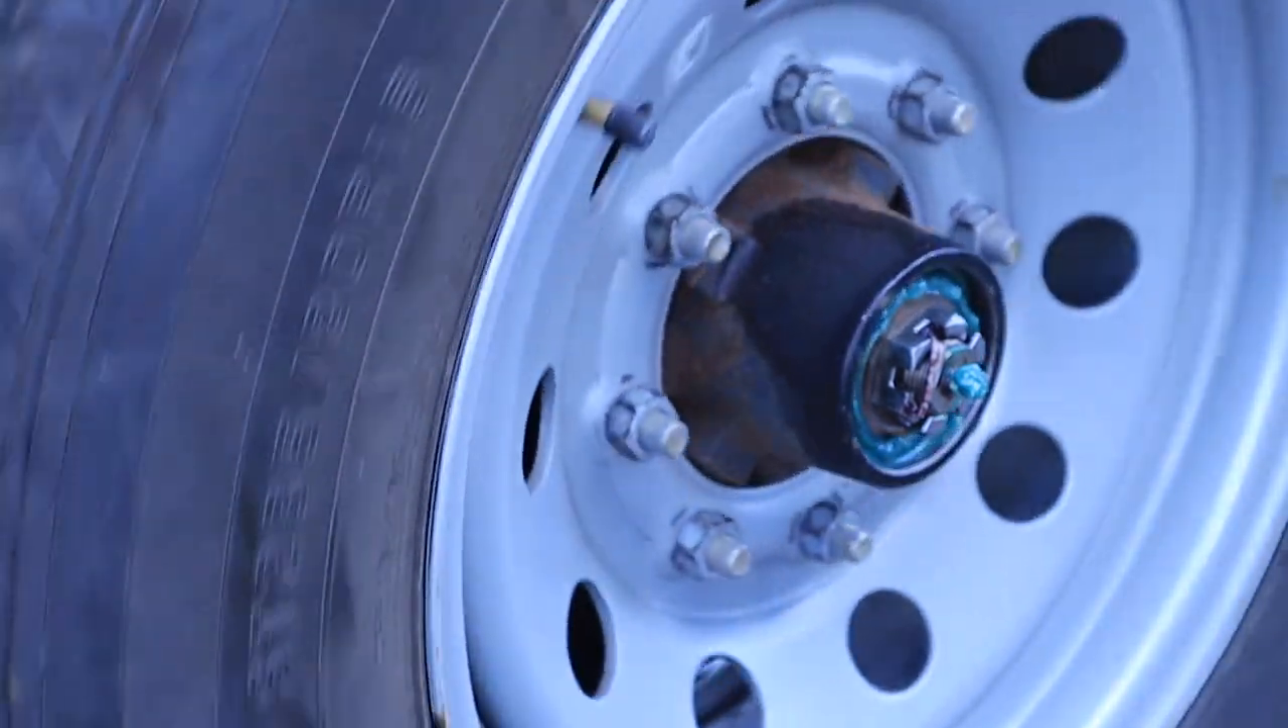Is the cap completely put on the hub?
No.